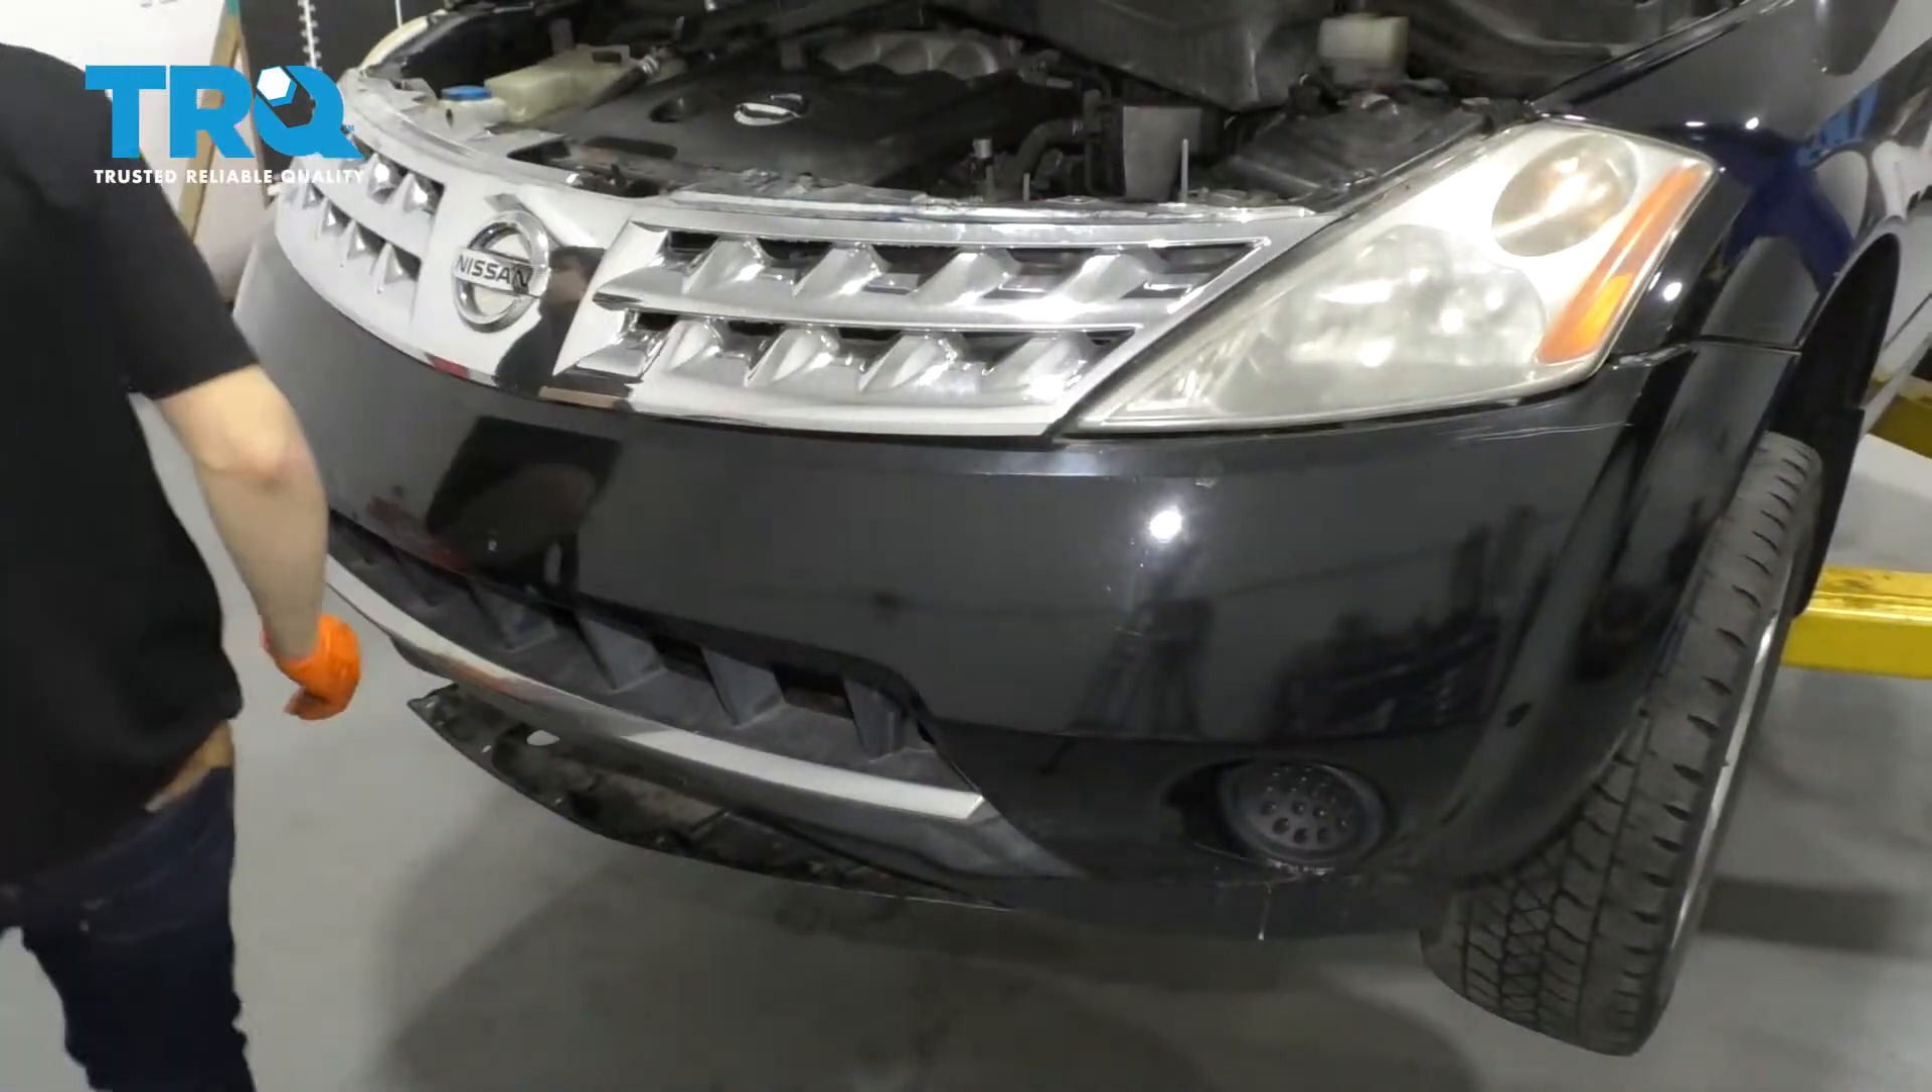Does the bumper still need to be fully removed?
Yes.